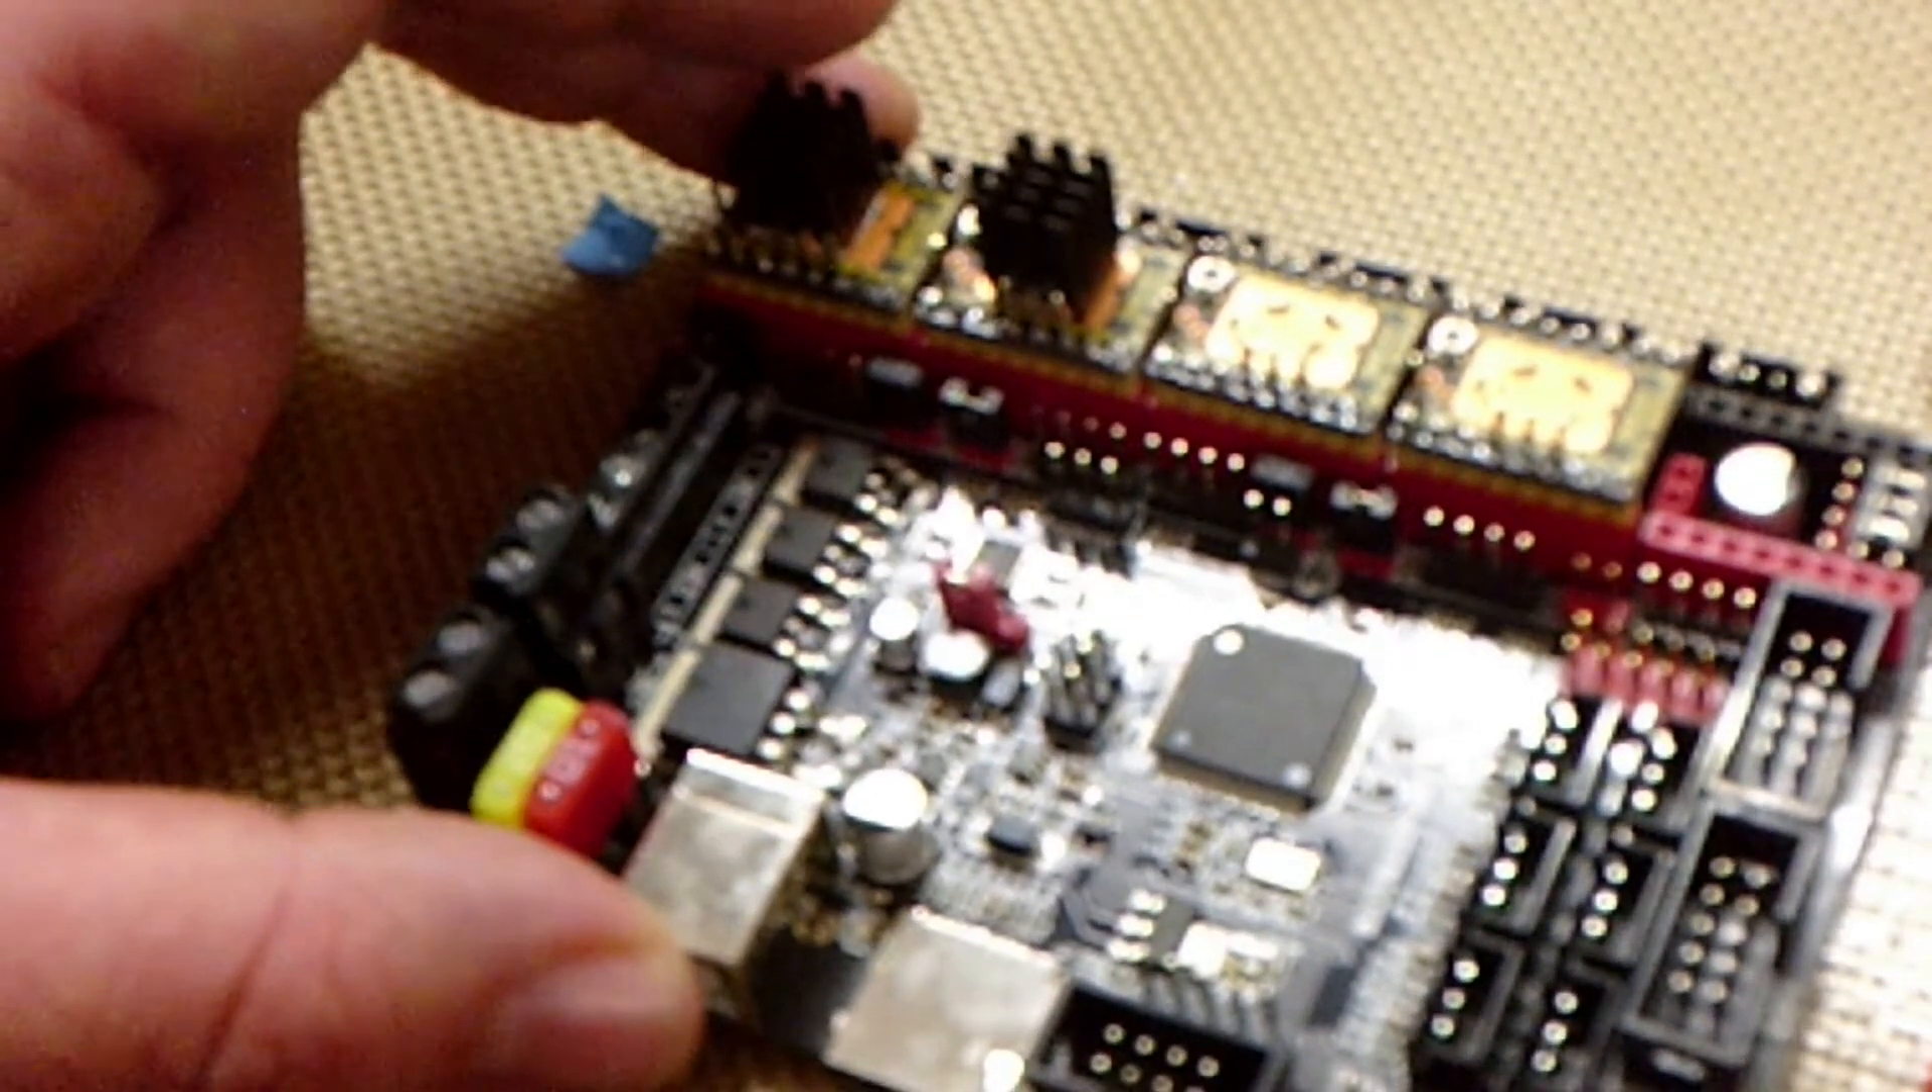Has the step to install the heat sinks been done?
No.